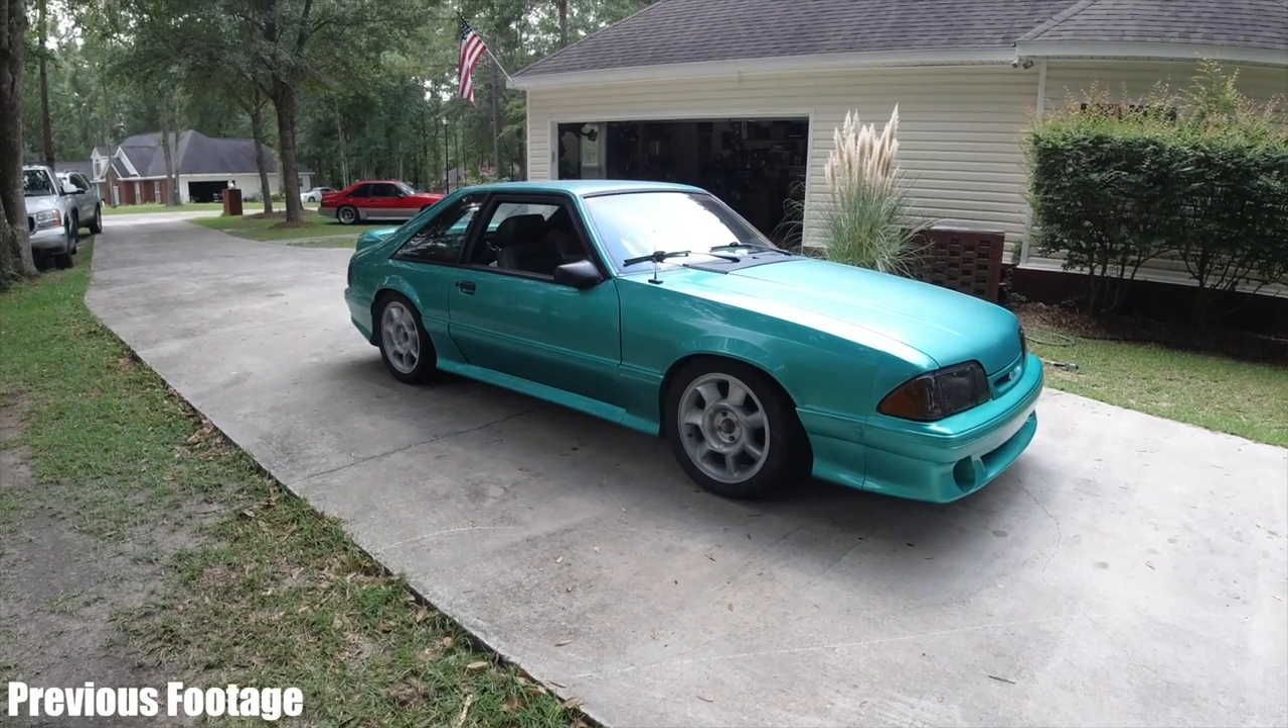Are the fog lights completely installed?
No.